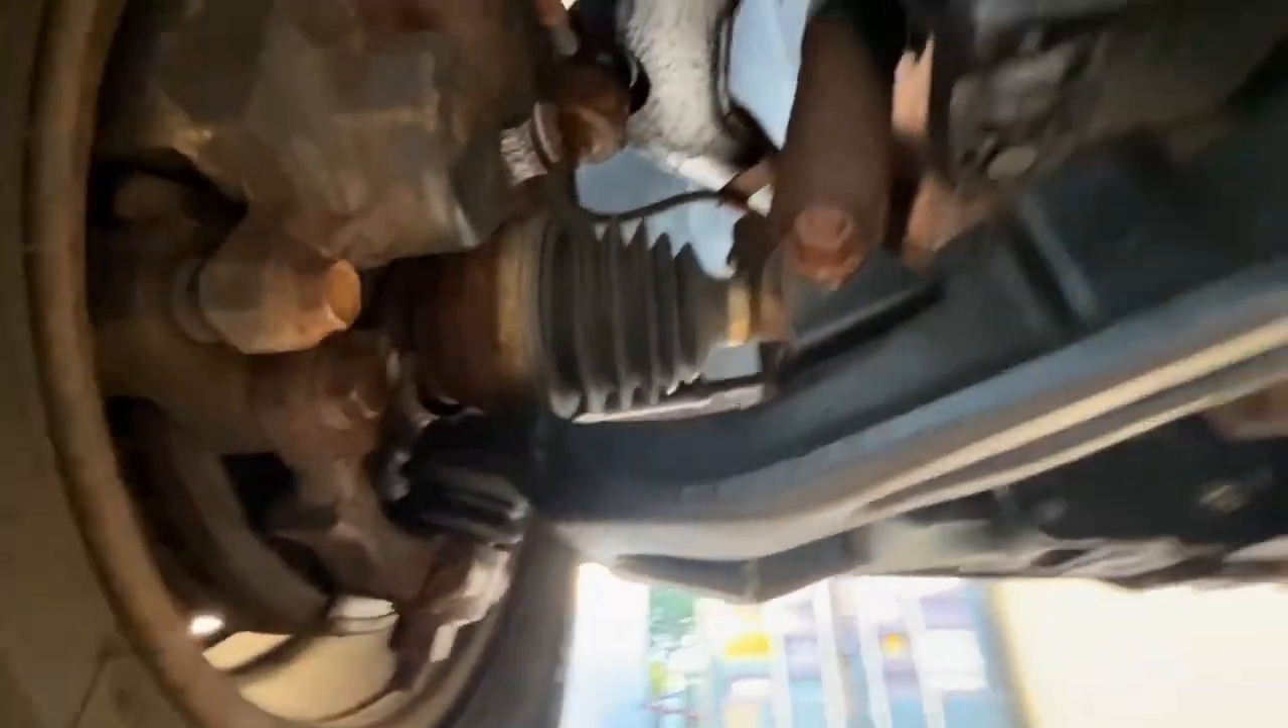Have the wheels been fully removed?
No.